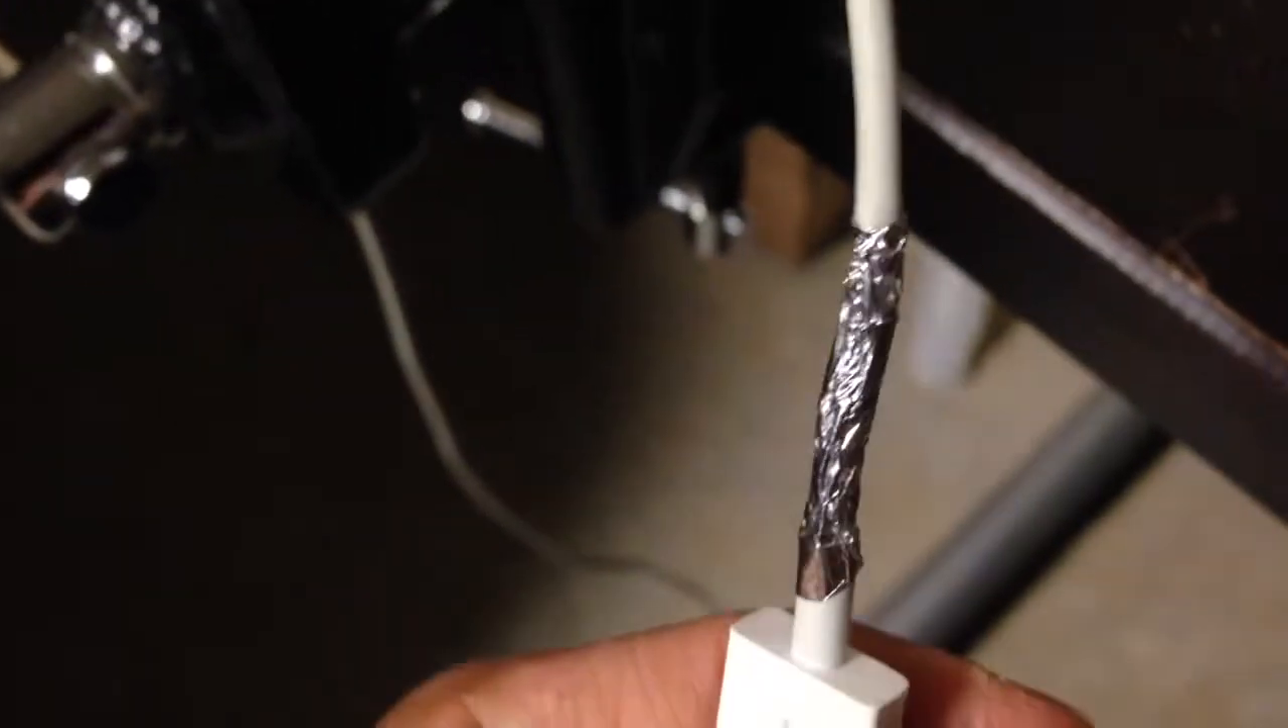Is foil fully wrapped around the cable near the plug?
Yes.